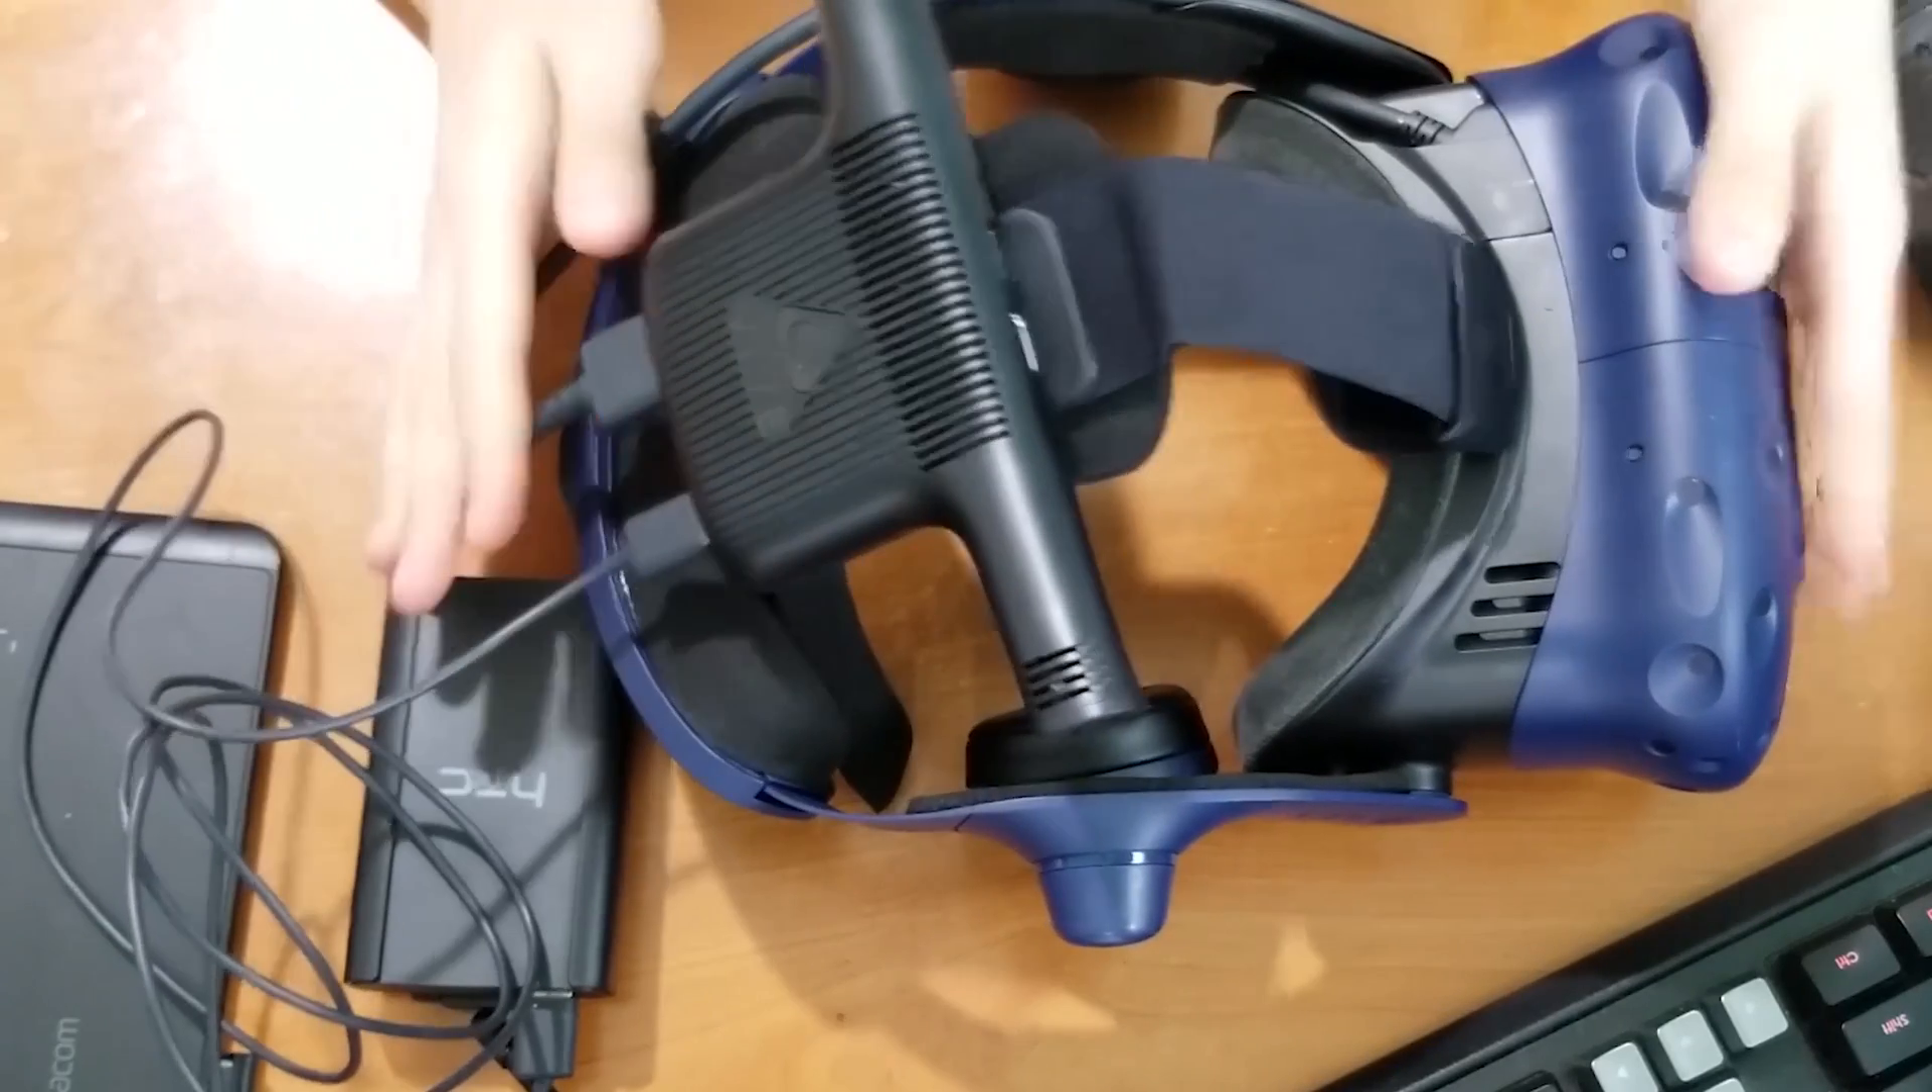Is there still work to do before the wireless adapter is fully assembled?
No.